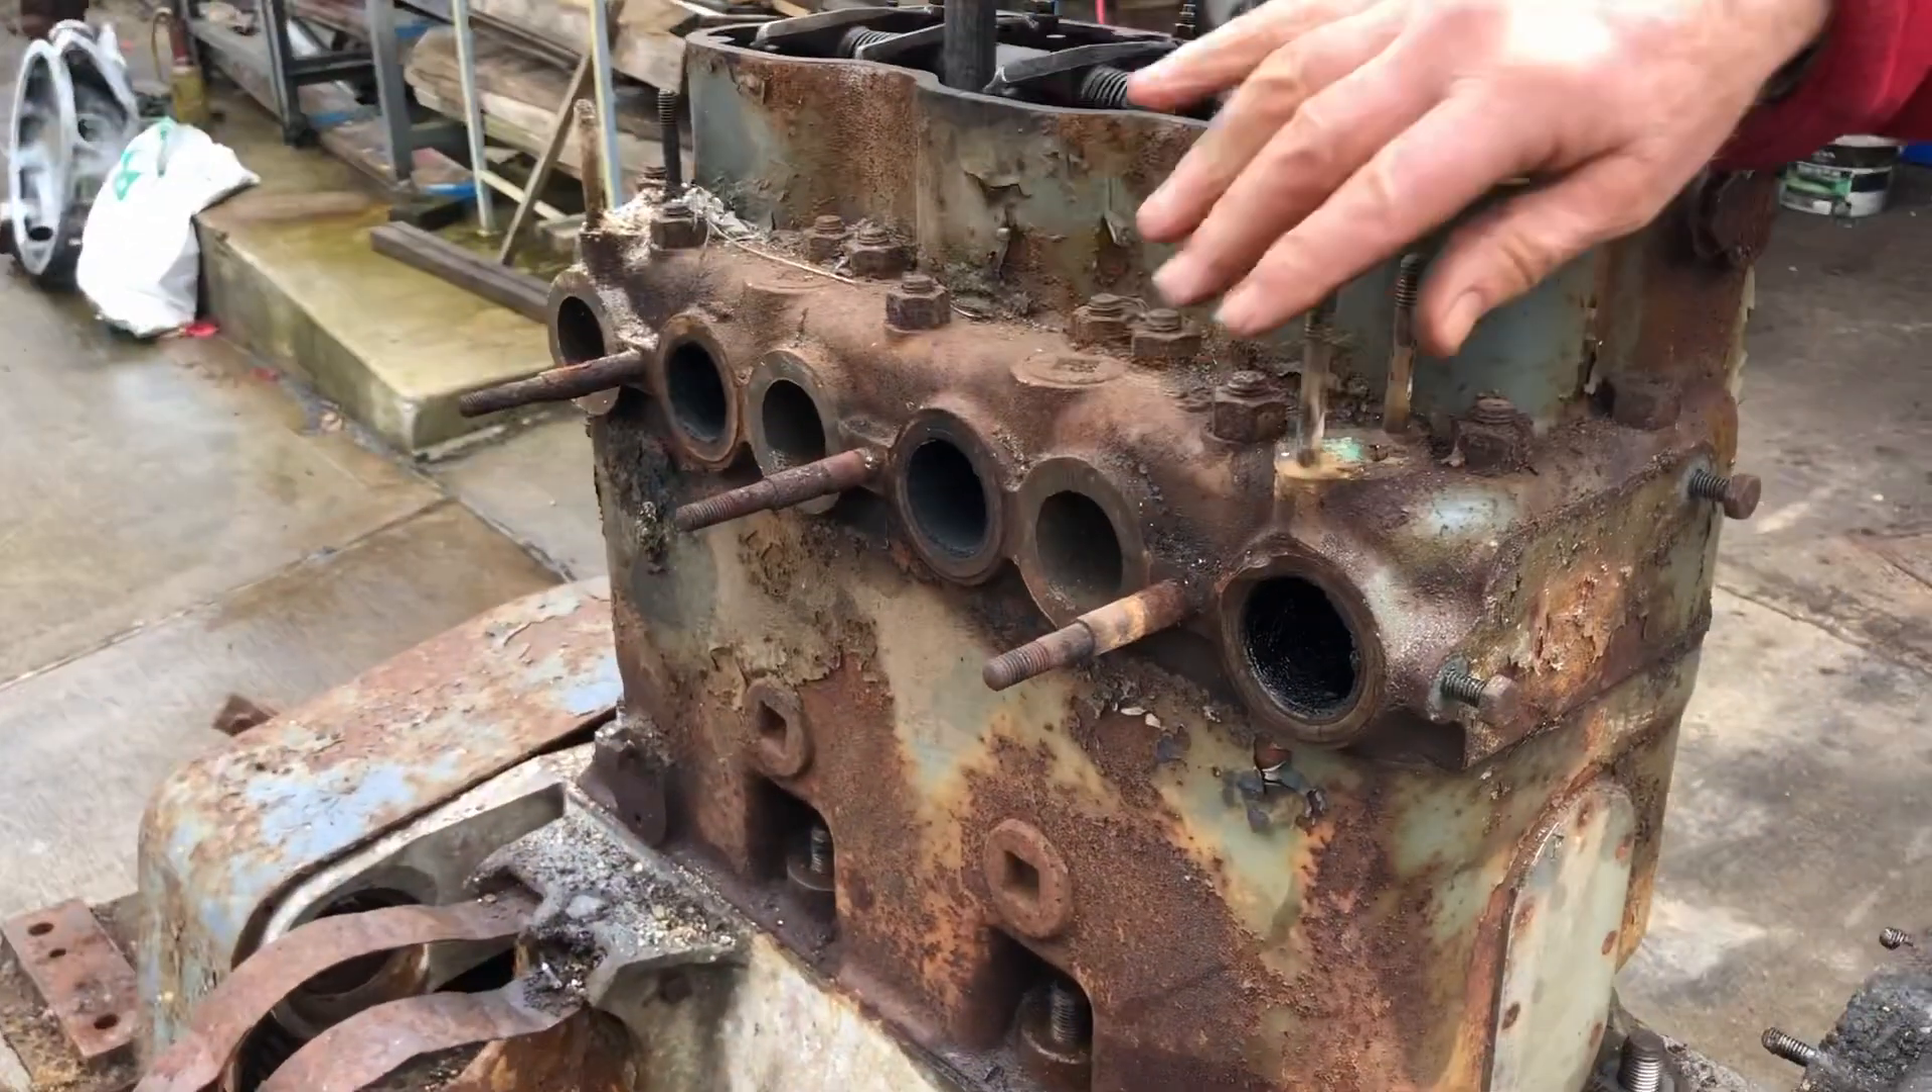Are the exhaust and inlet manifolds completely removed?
Yes.